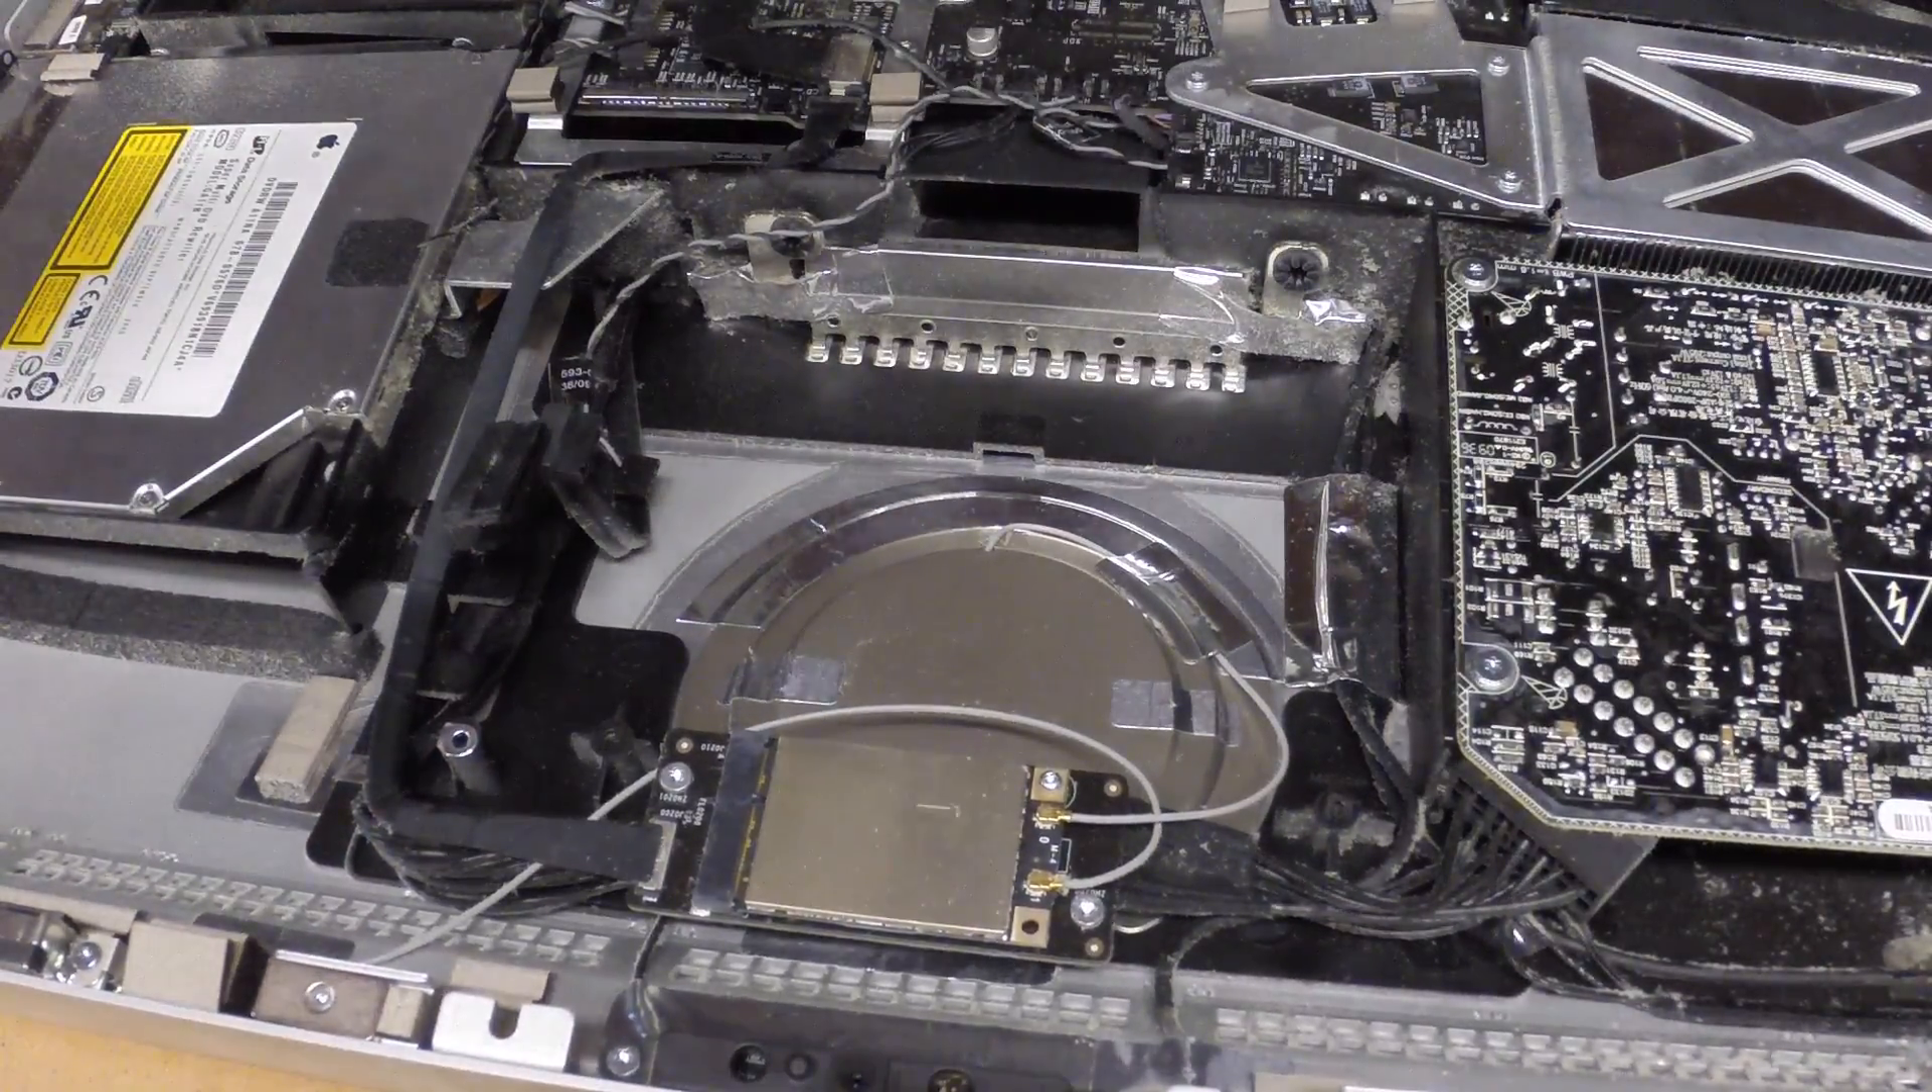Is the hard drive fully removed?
Yes.